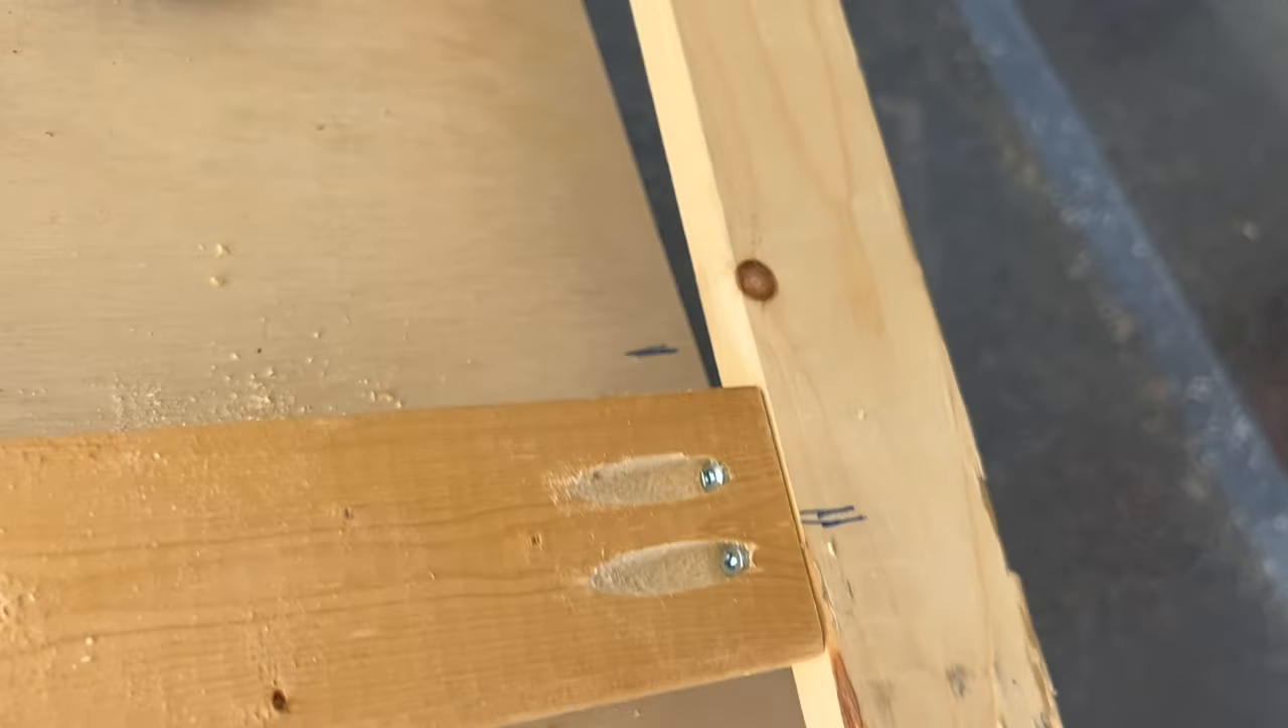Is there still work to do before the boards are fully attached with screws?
No.